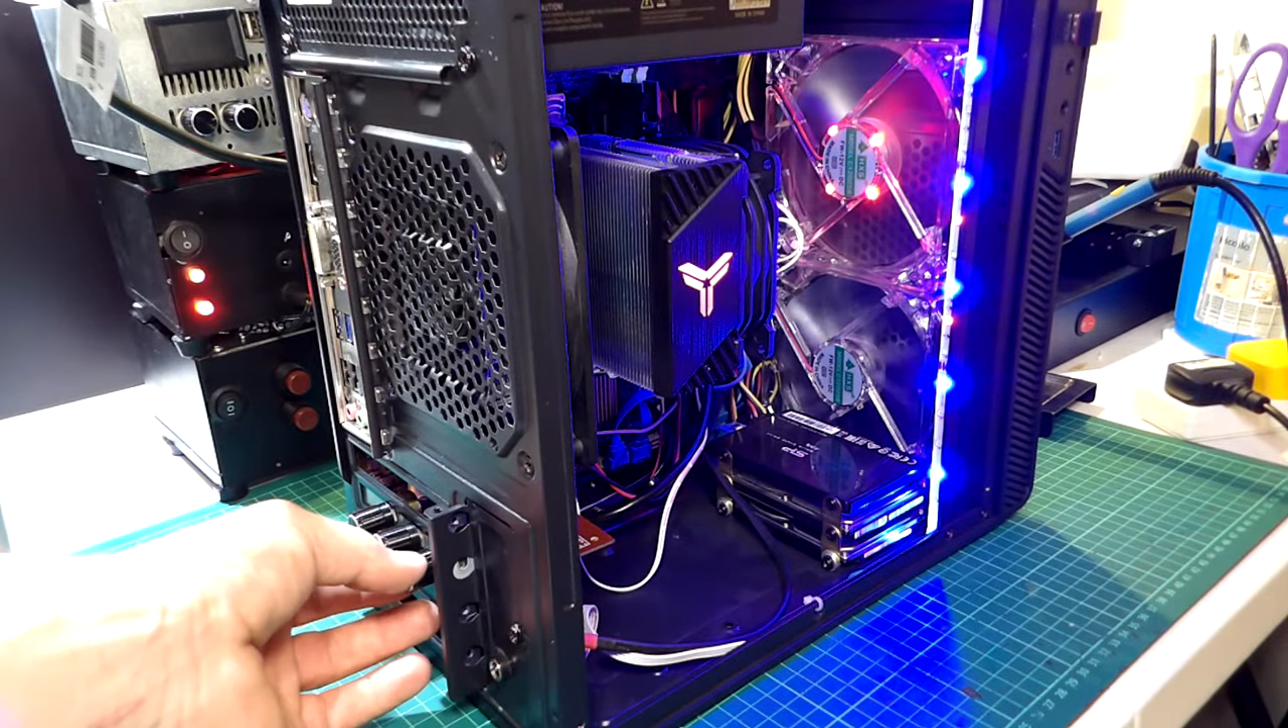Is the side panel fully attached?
No.